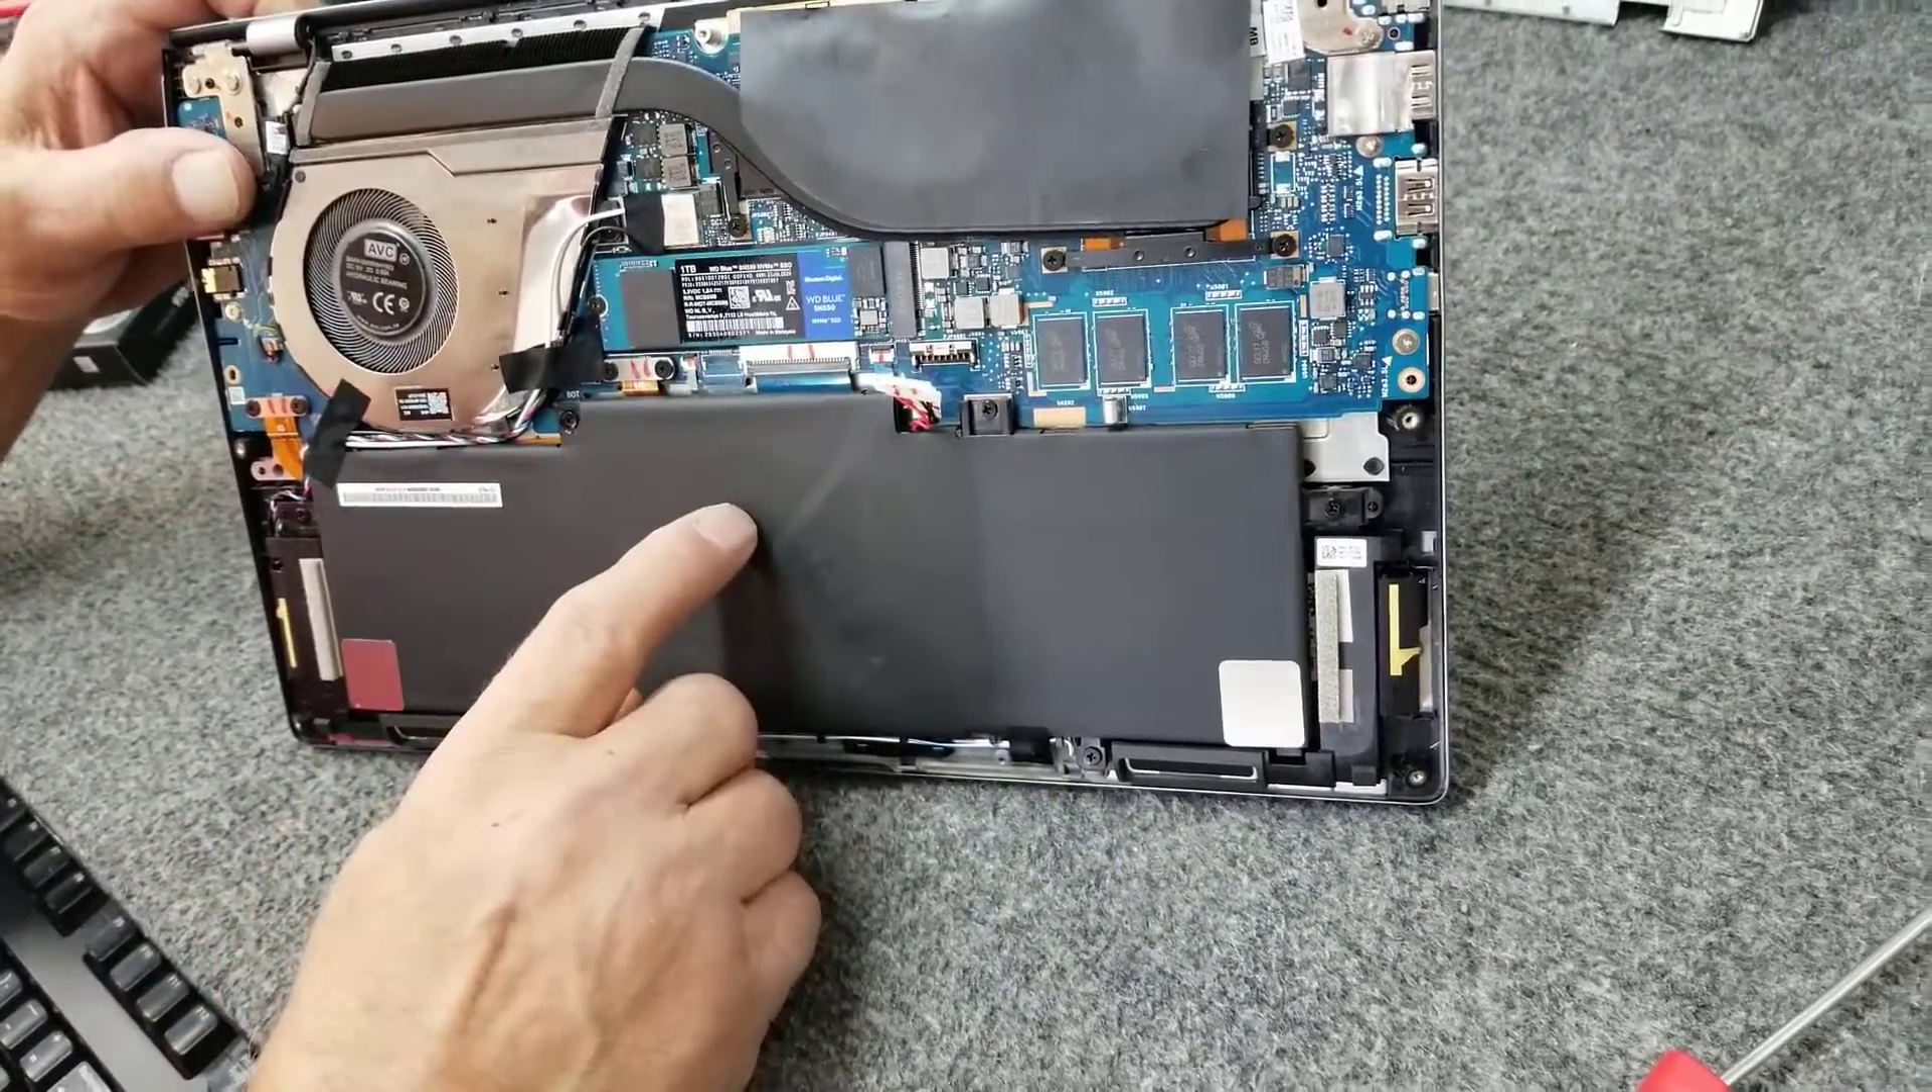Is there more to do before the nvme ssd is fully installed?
No.